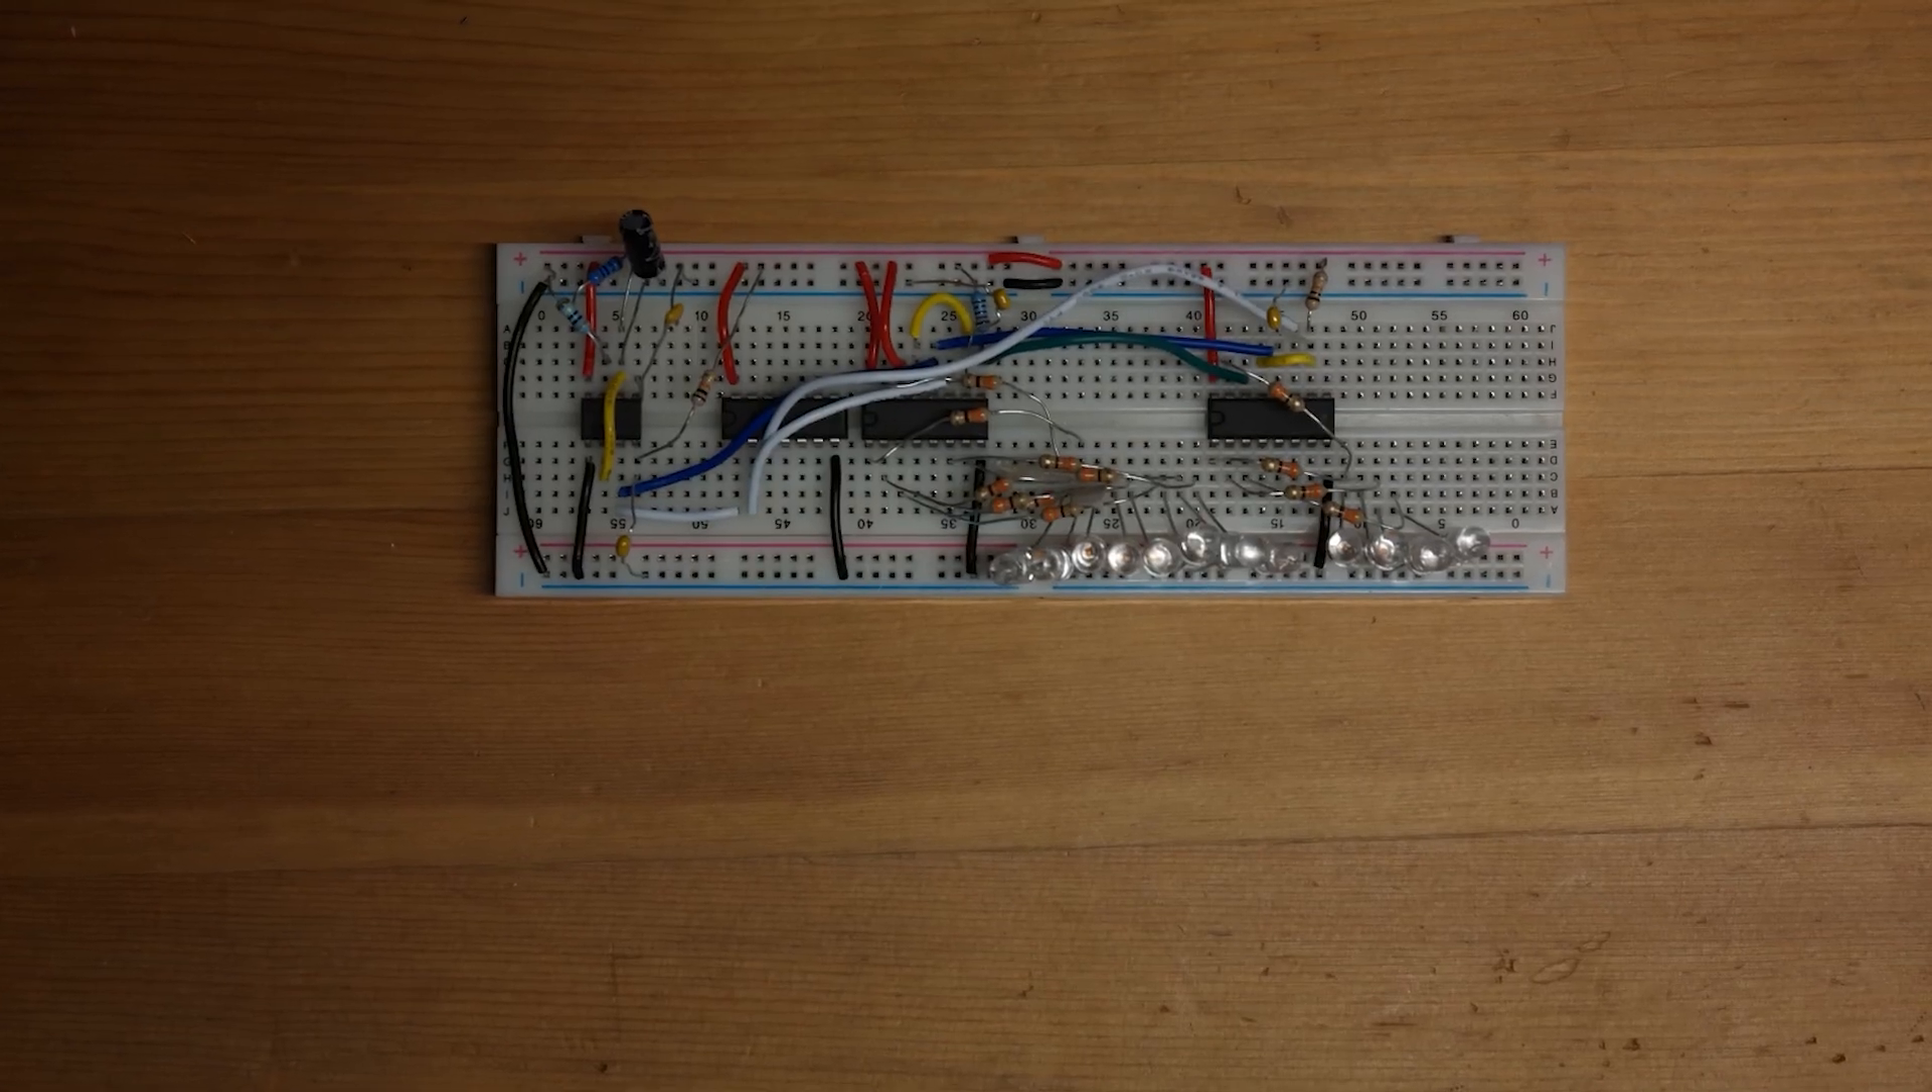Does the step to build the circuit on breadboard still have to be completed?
No.